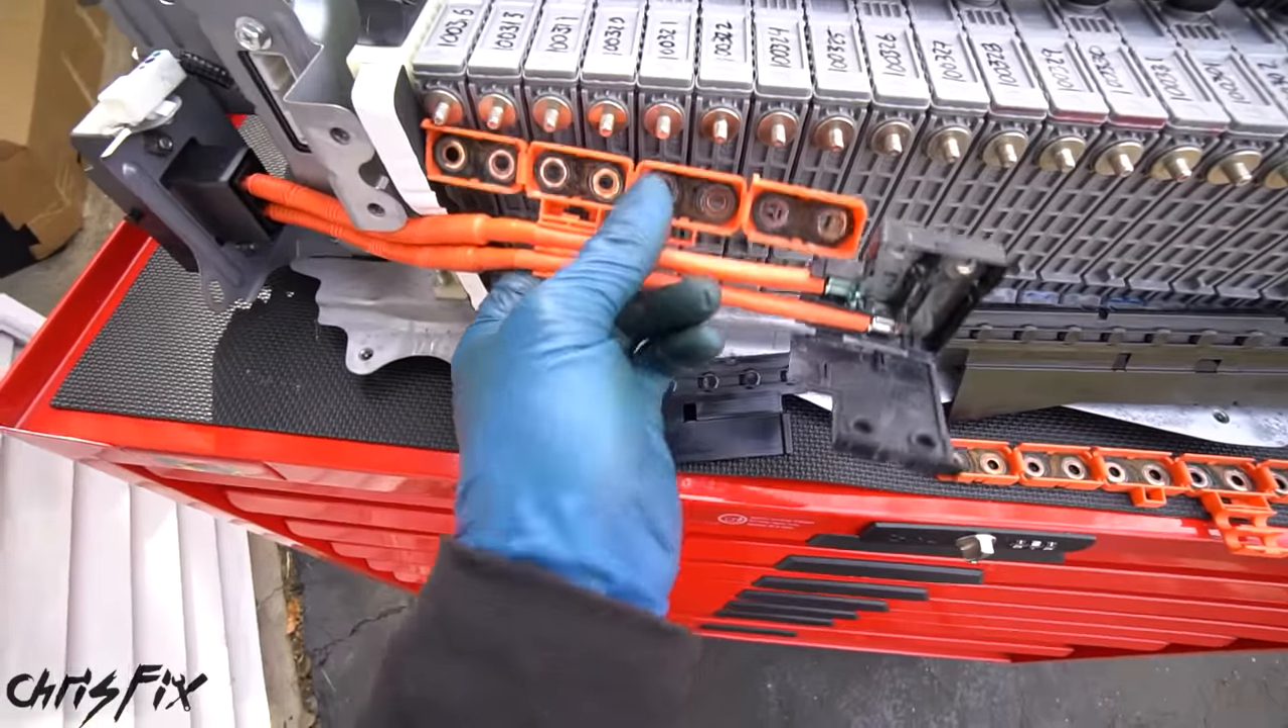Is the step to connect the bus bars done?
No.